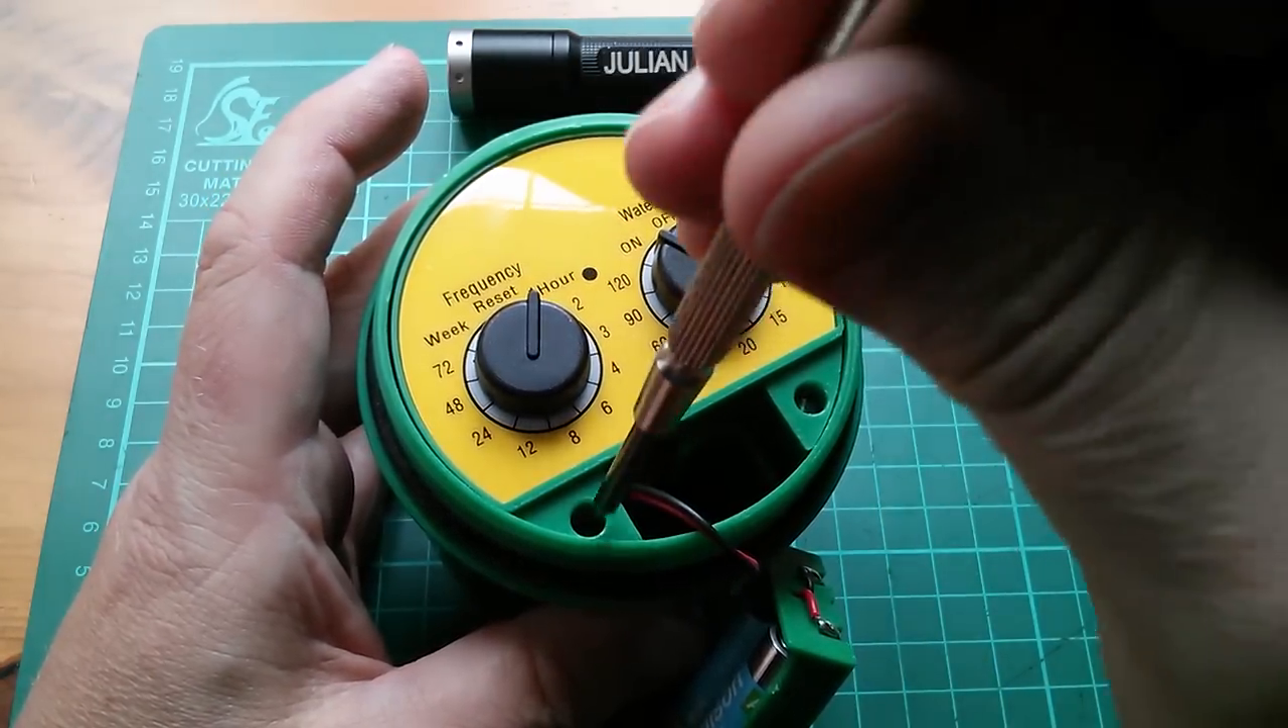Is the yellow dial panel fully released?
No.